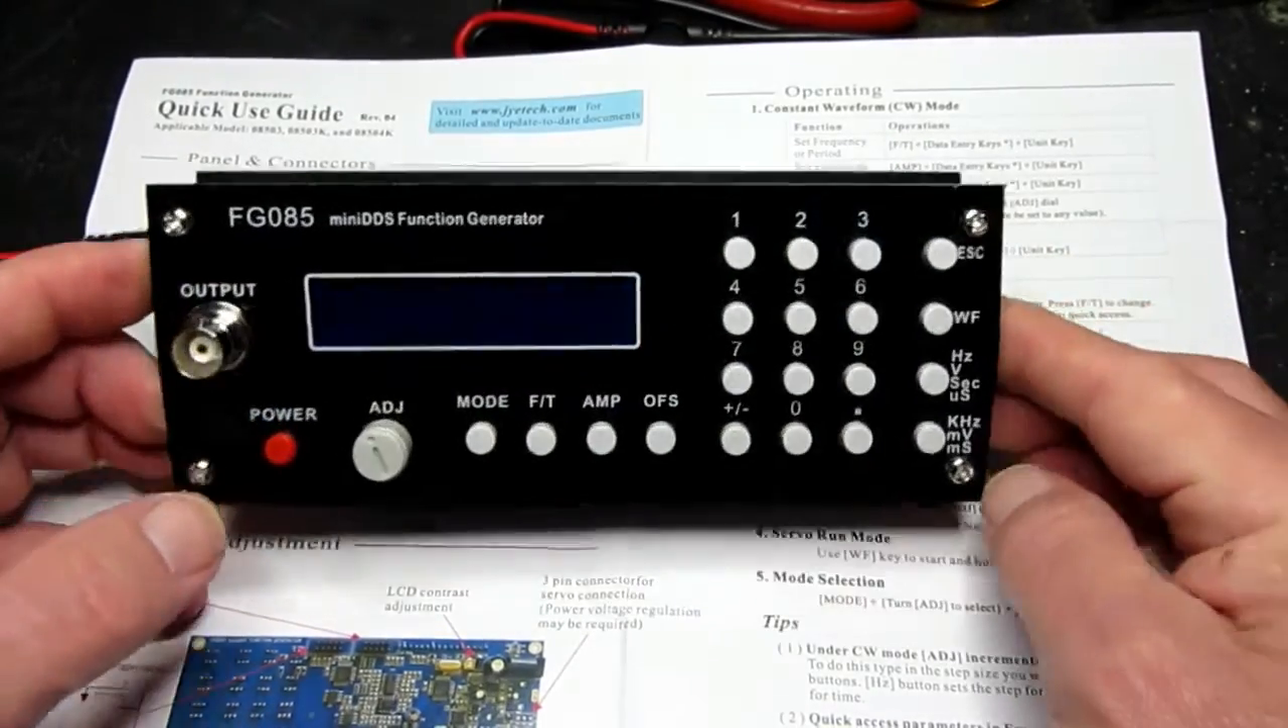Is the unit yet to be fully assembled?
No.